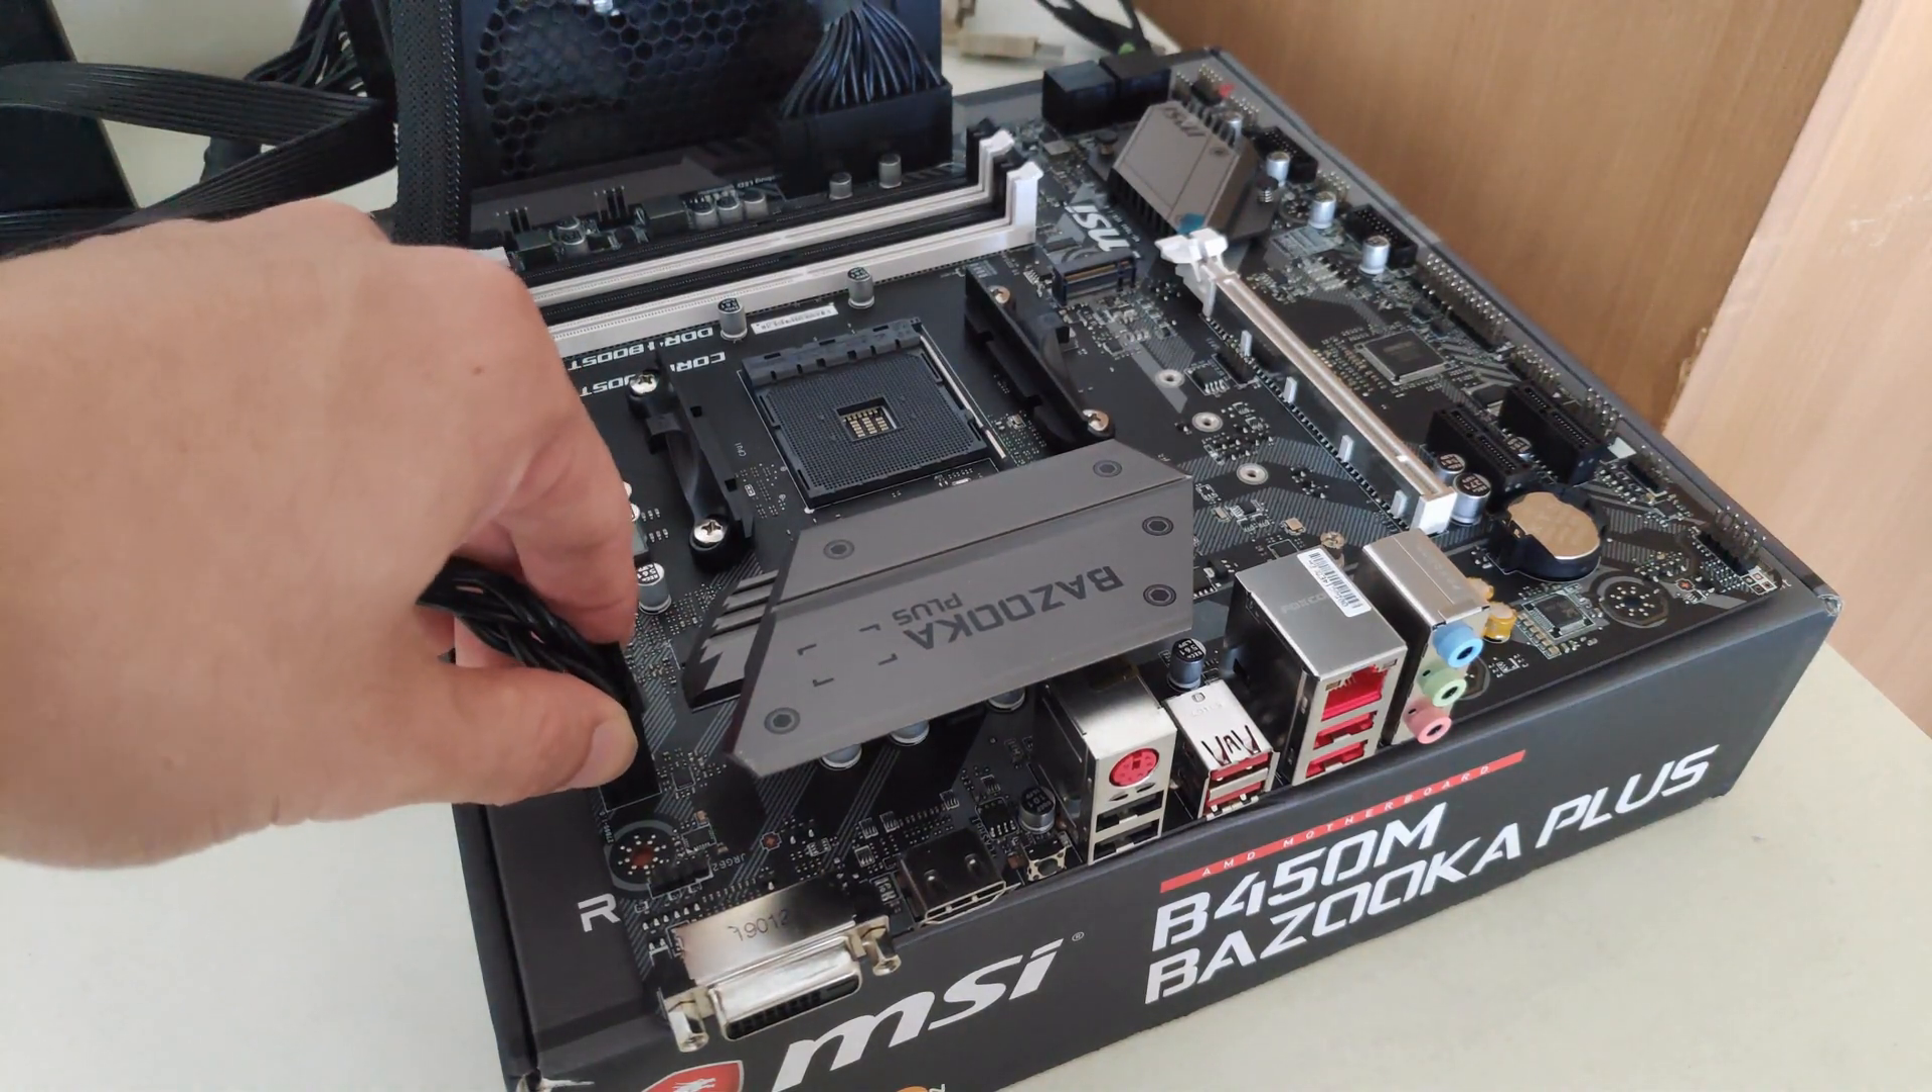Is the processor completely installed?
No.